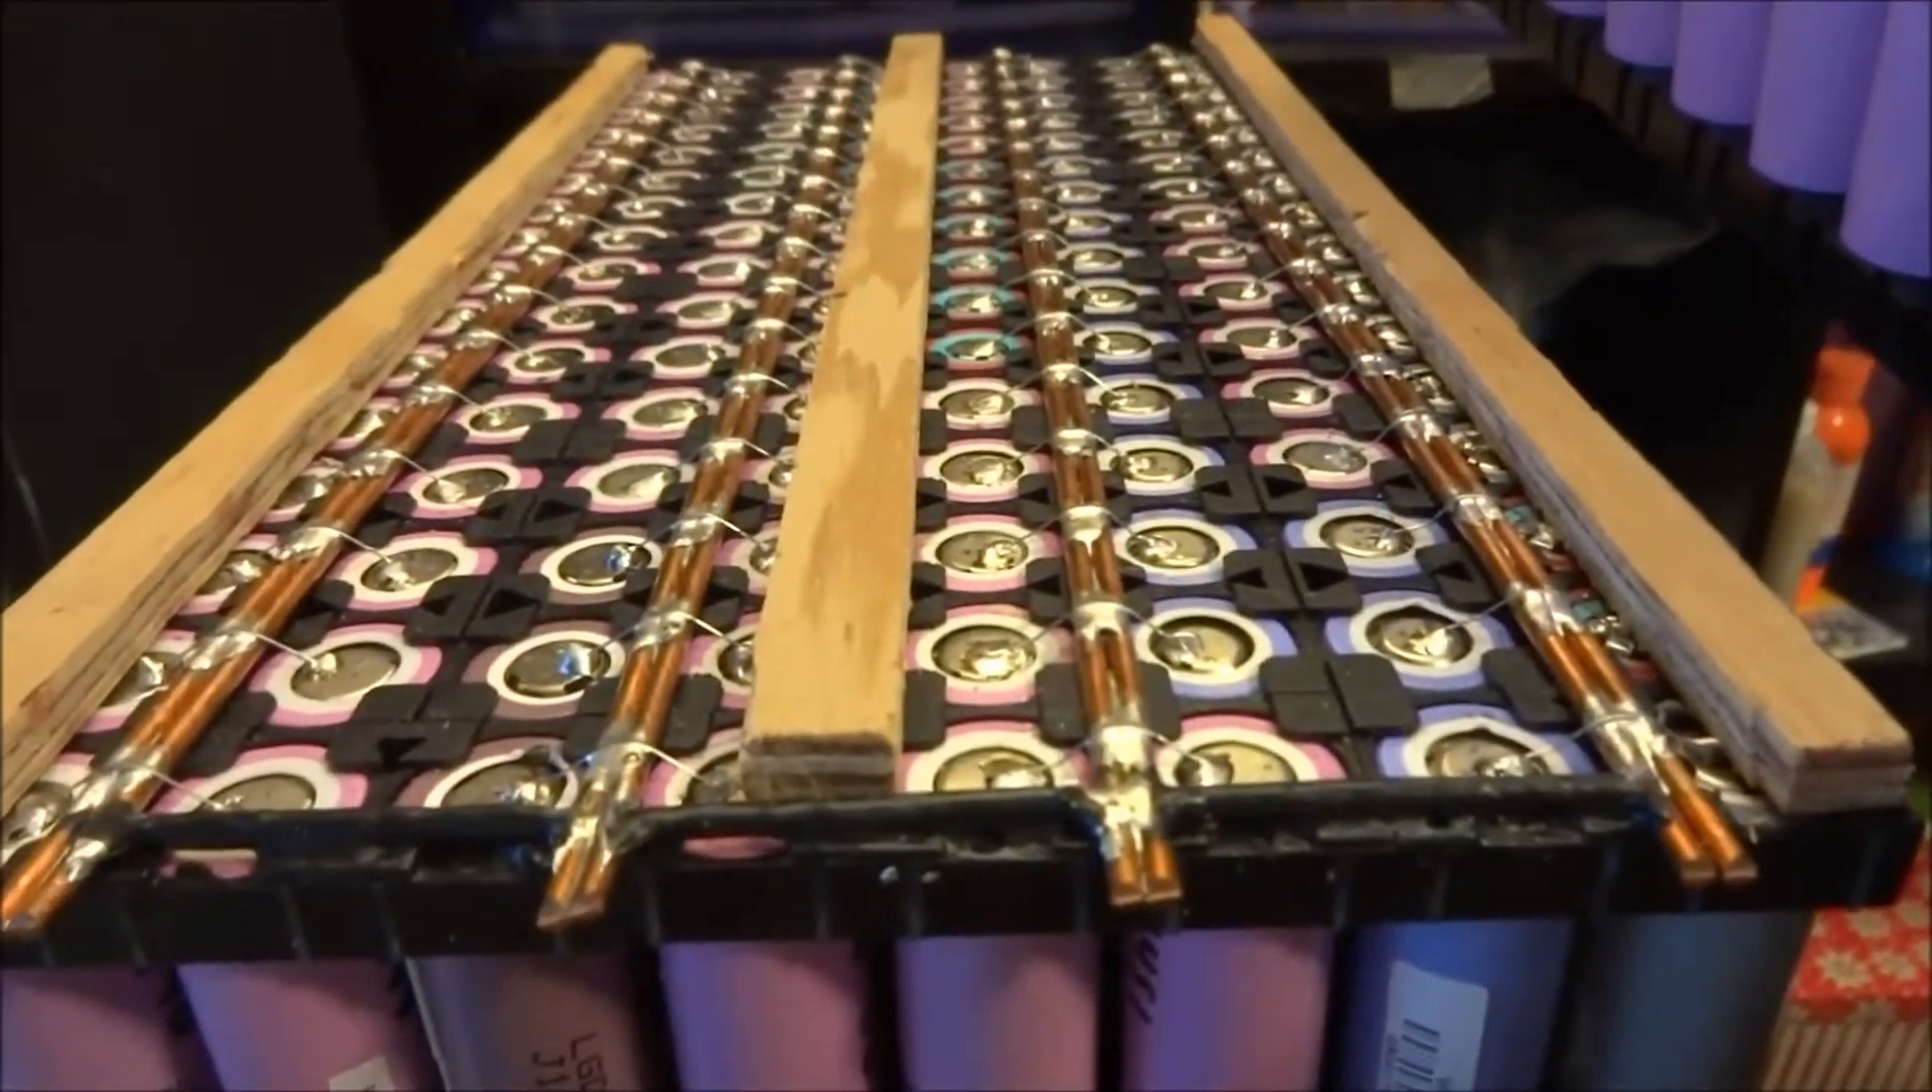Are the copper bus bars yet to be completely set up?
No.